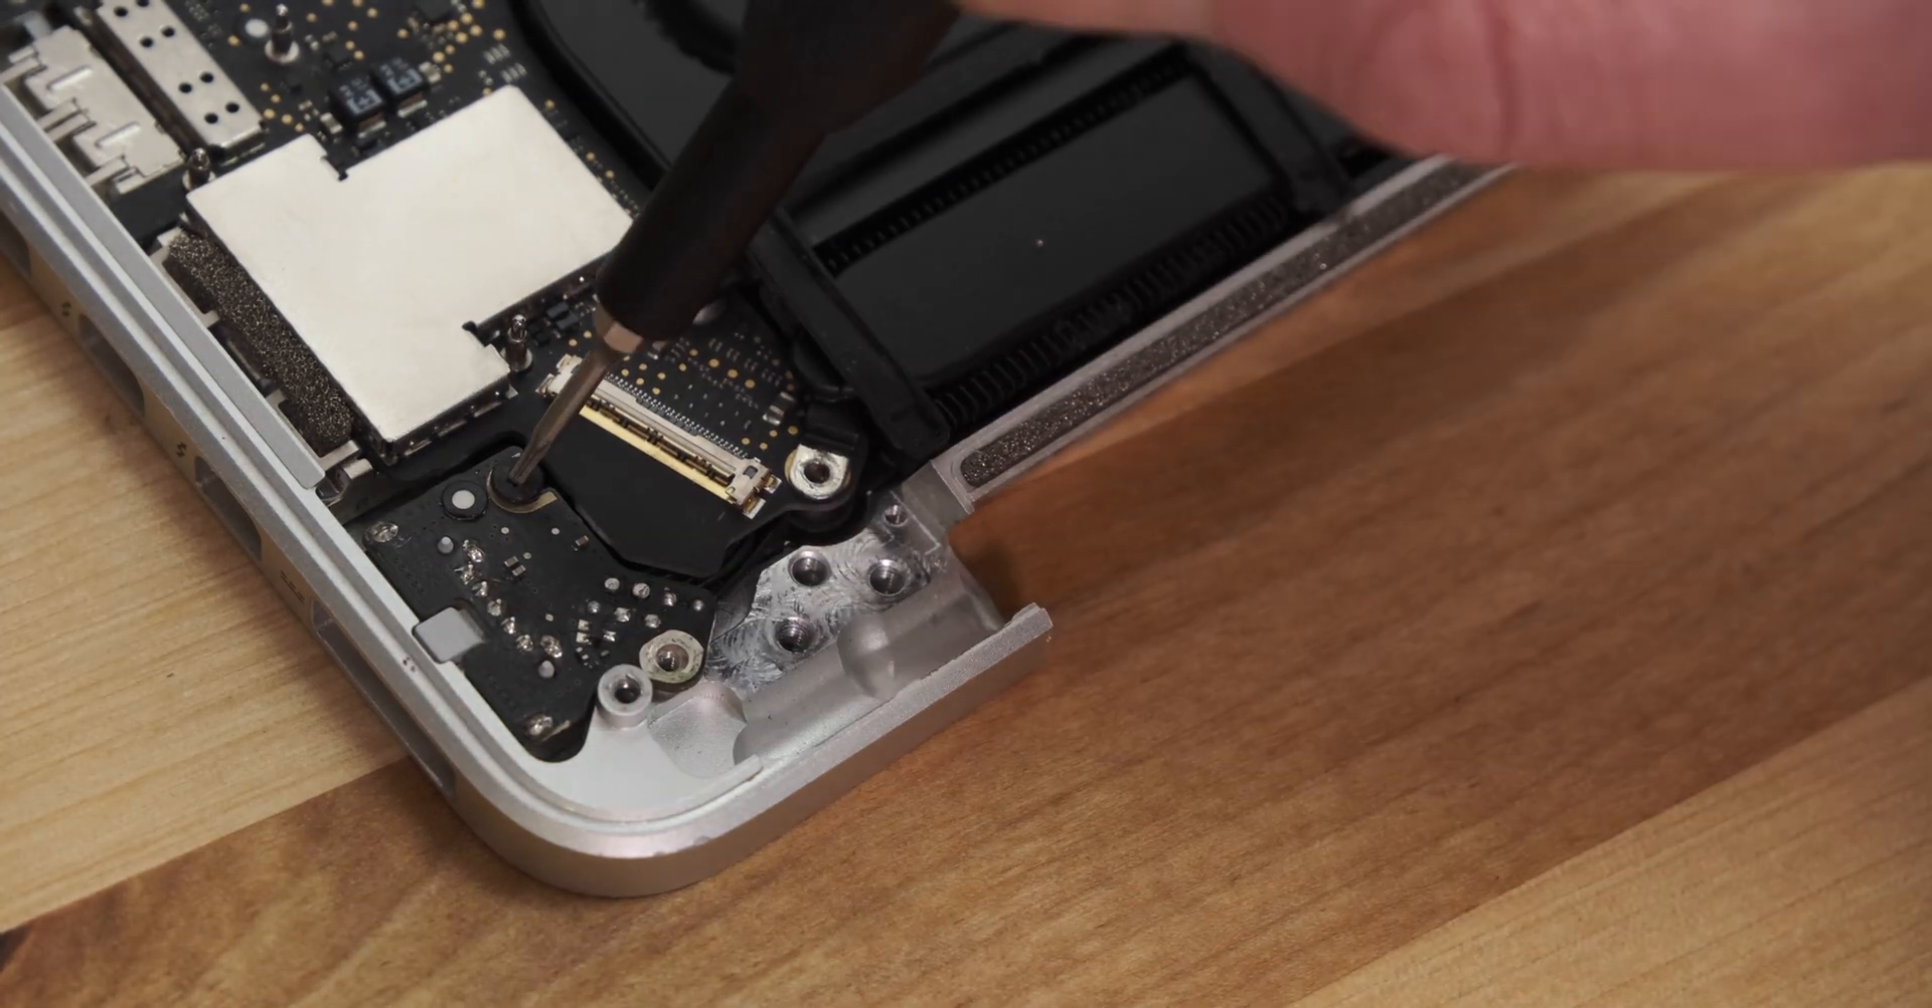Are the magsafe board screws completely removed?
No.